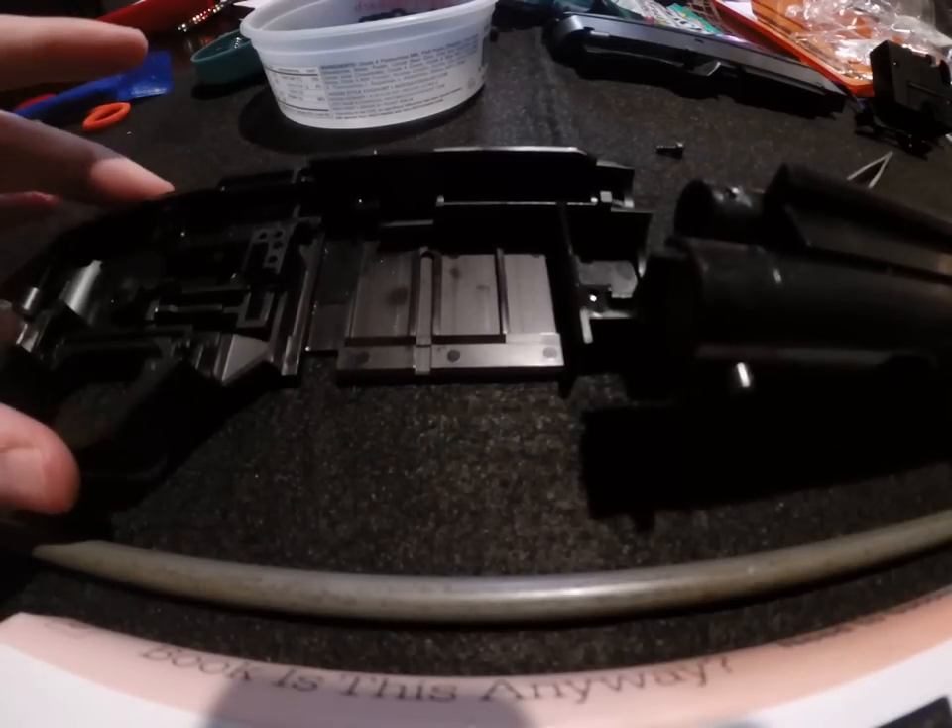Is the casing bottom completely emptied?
Yes.